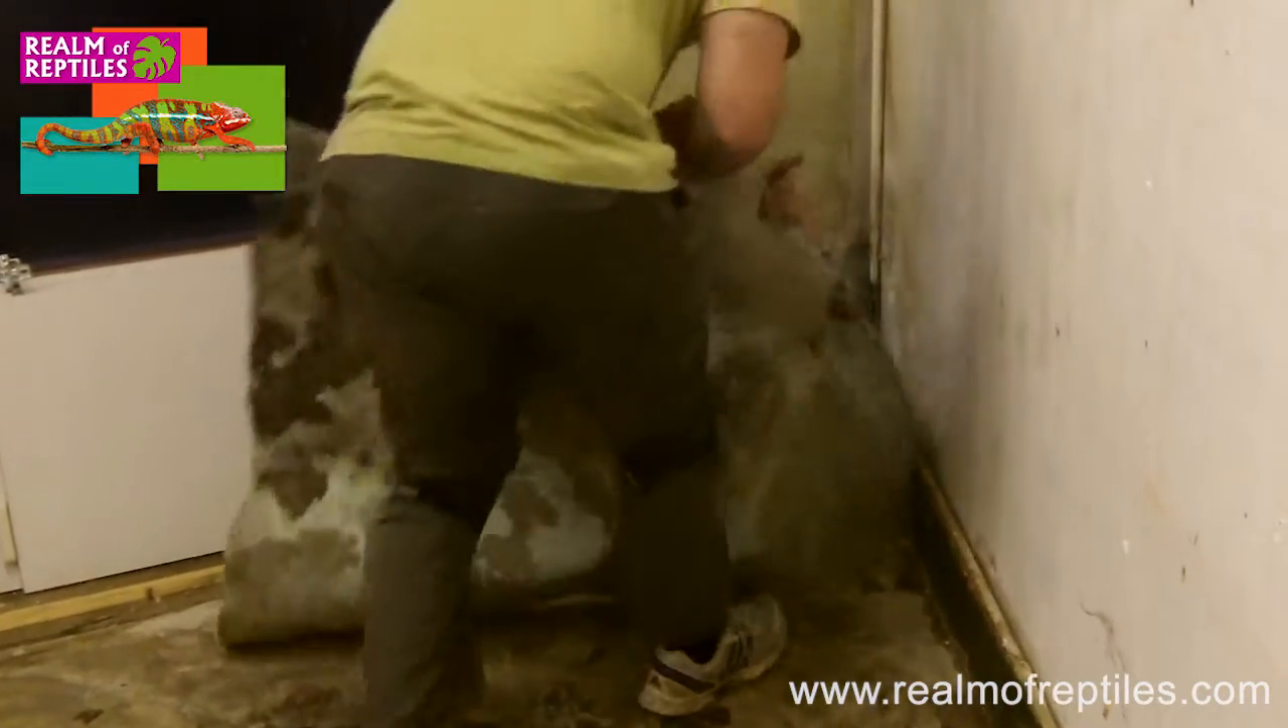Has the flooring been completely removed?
No.